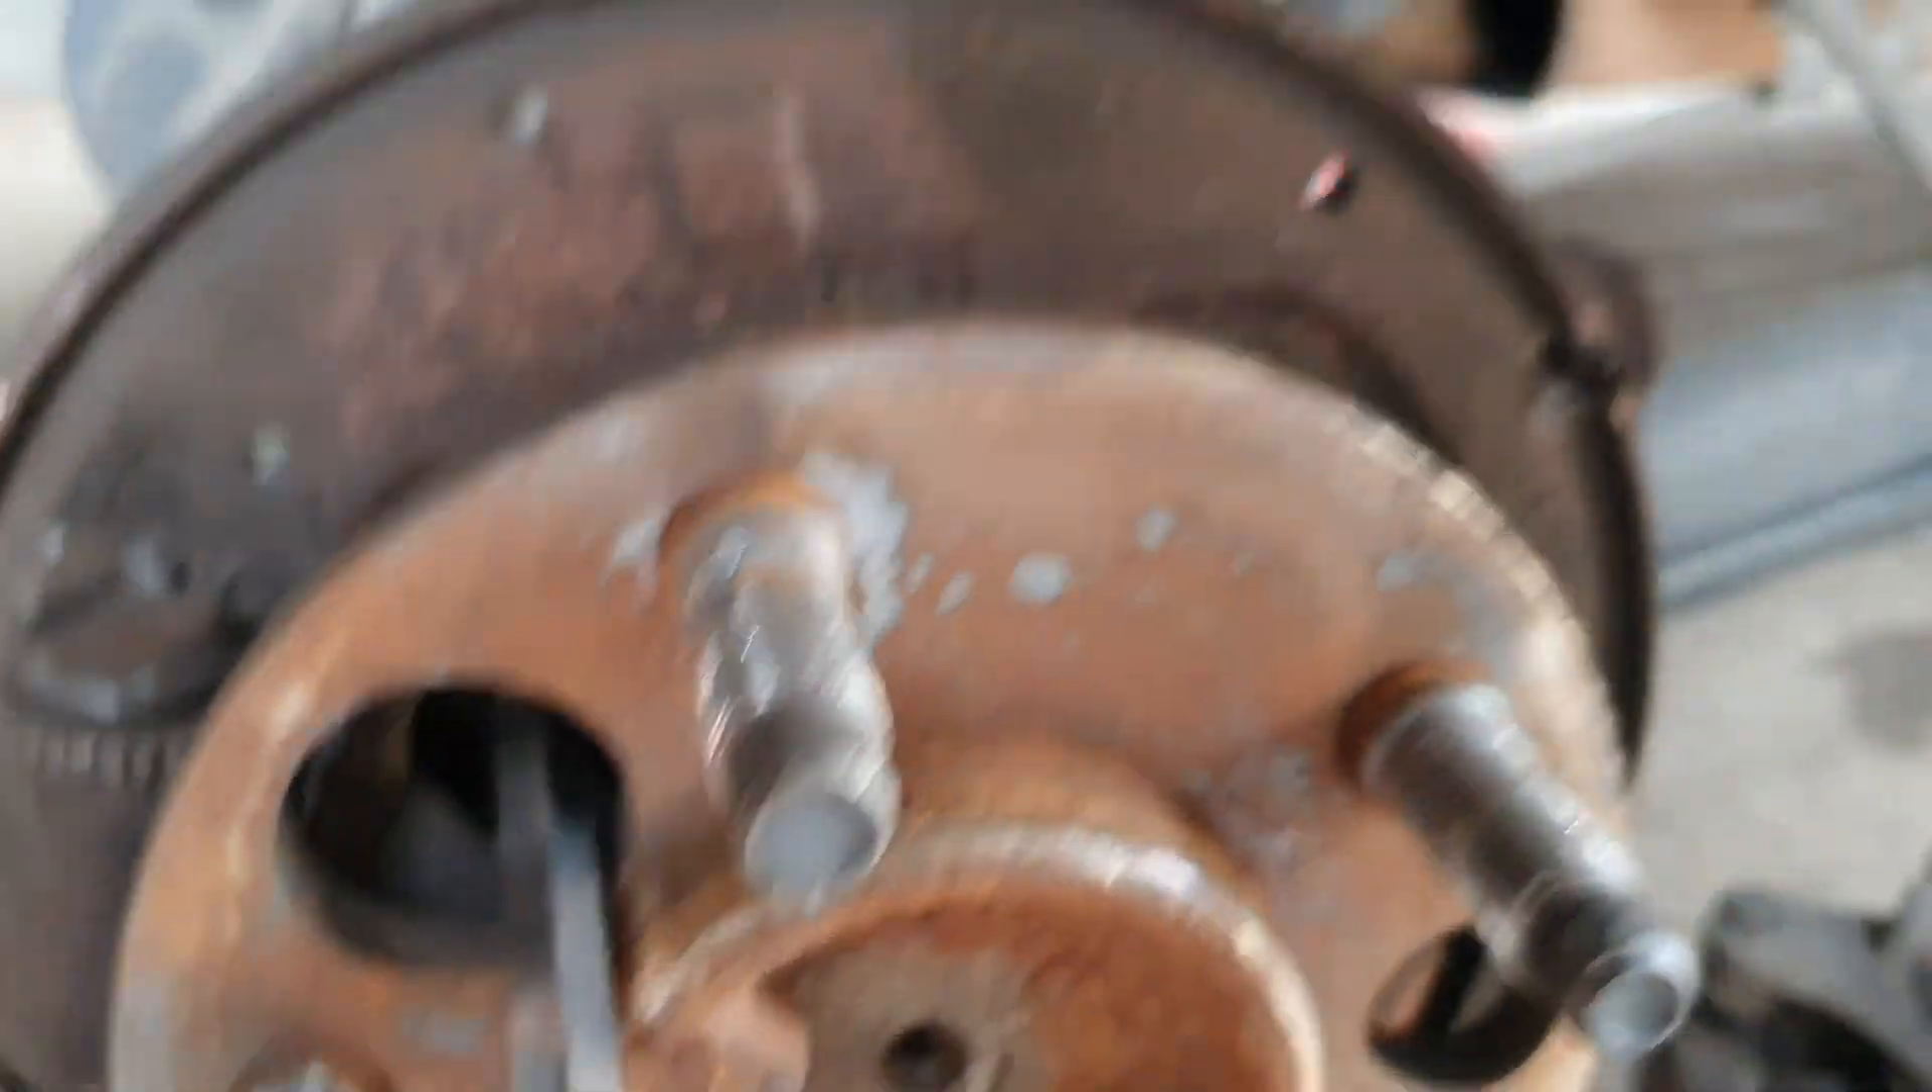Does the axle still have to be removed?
Yes.